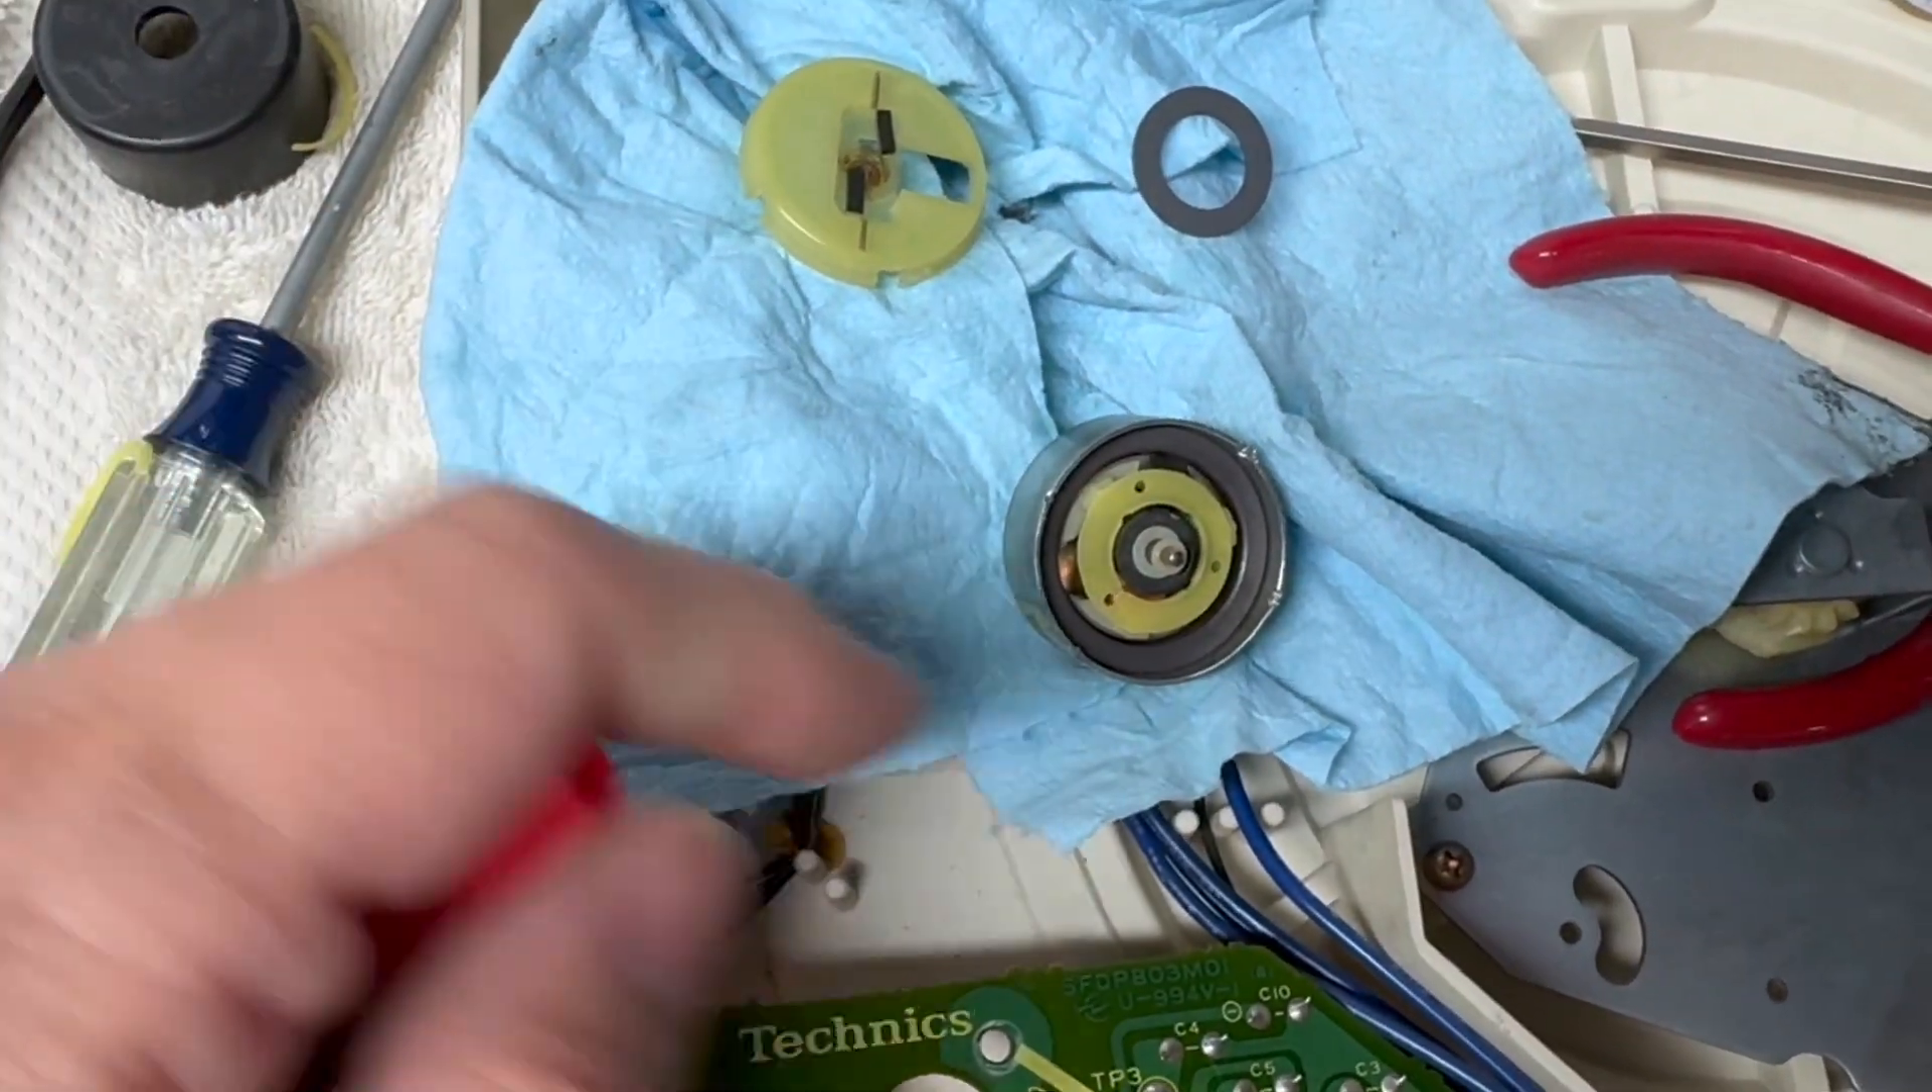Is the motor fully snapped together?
No.